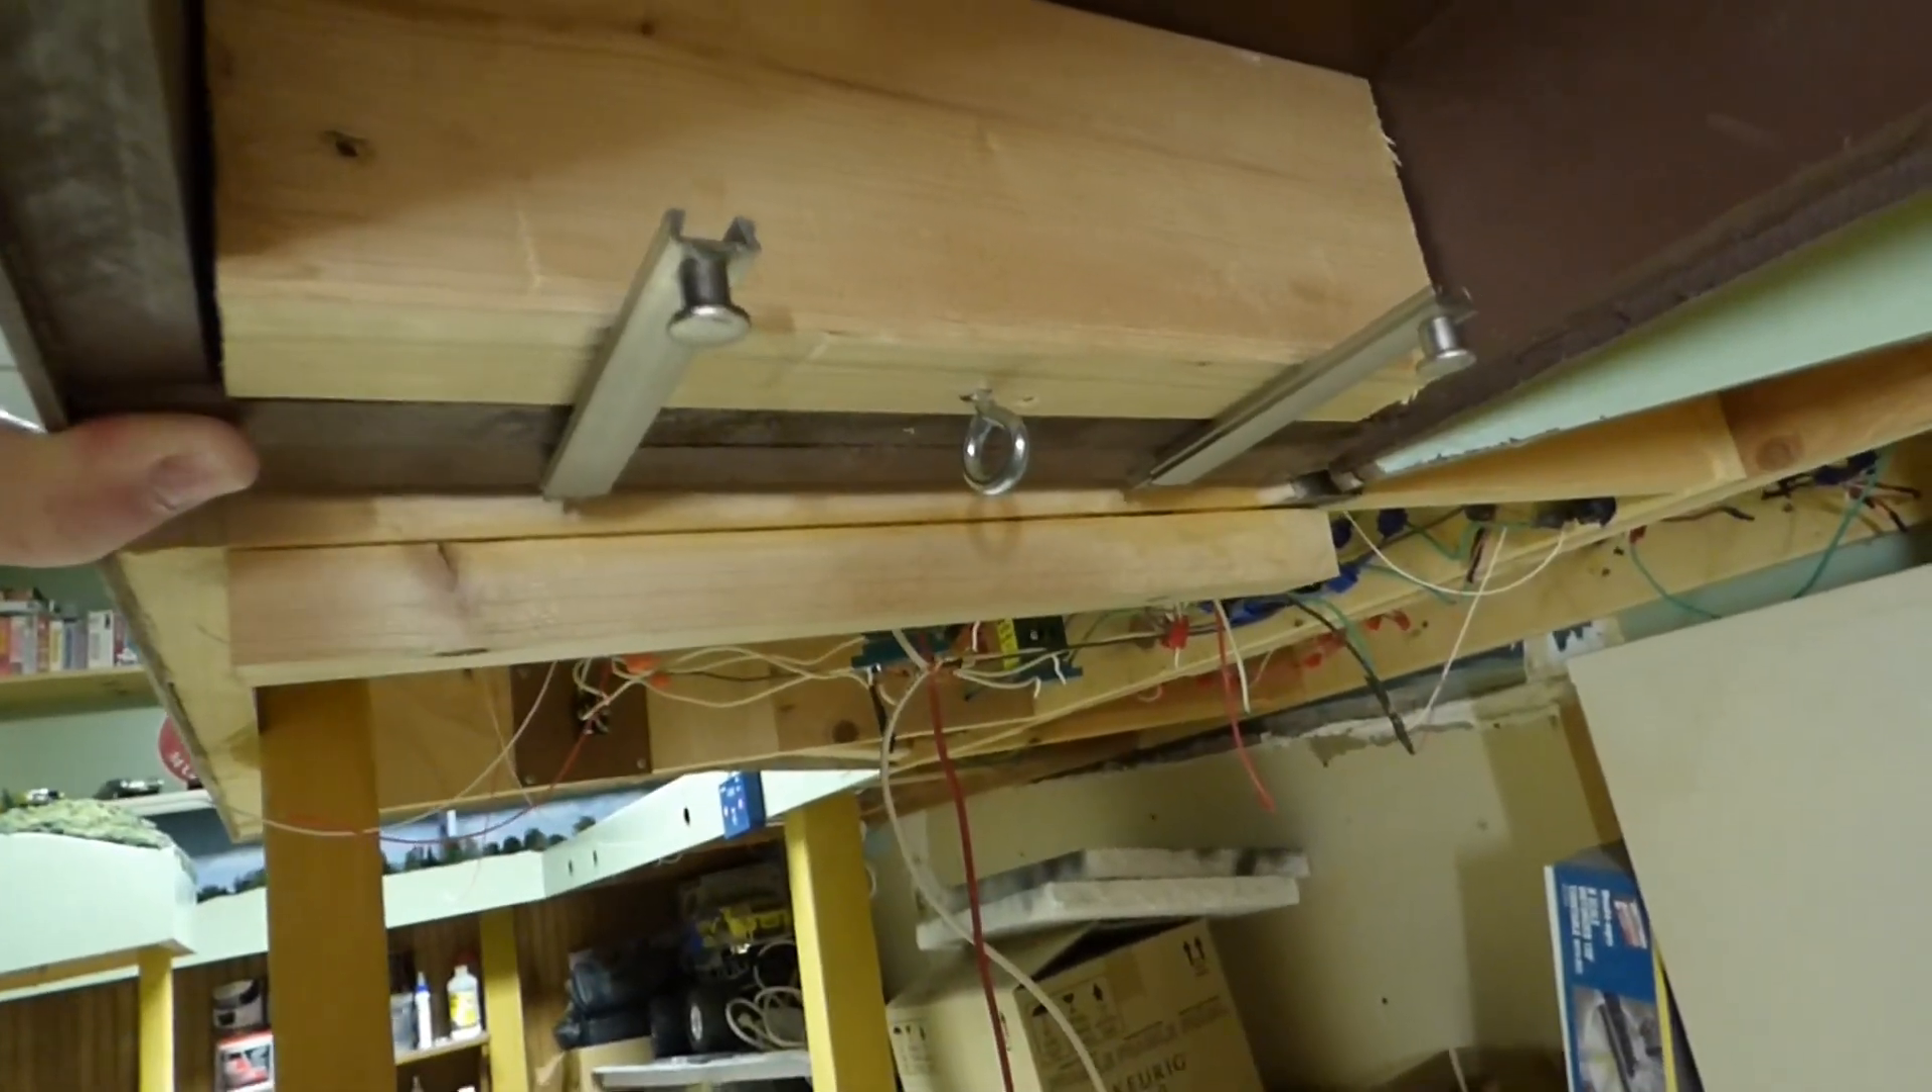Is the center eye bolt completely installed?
Yes.